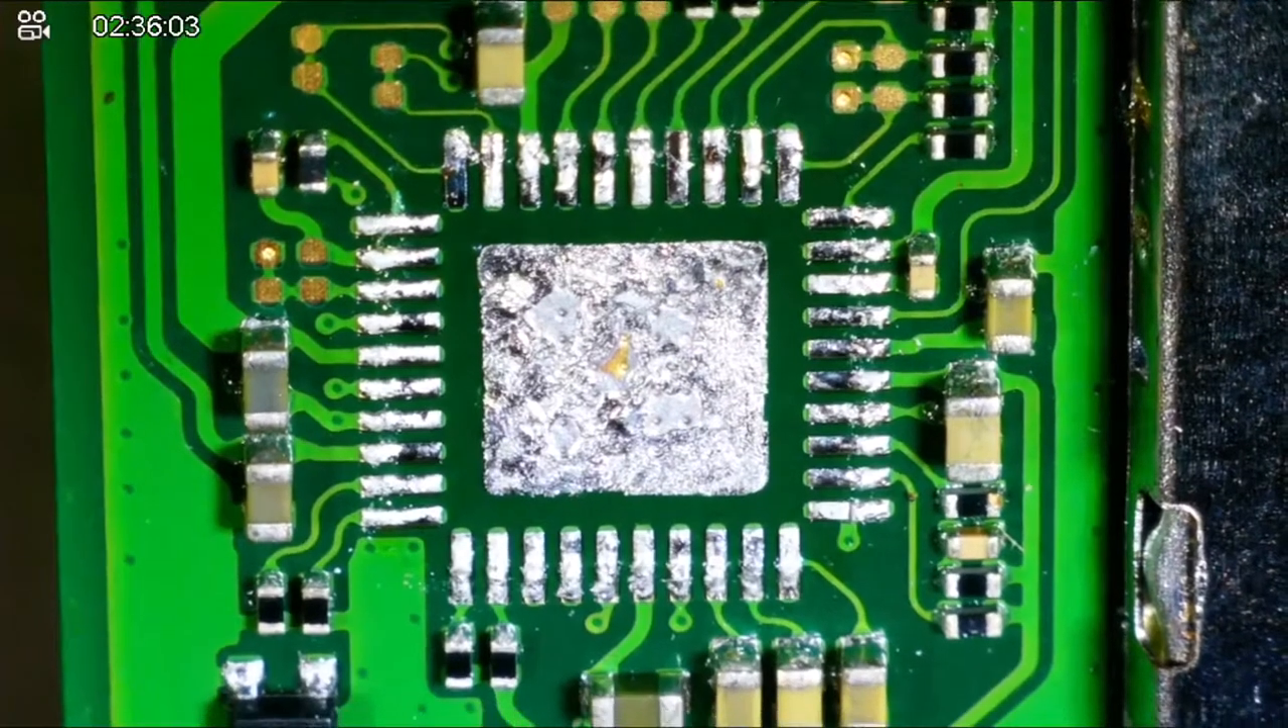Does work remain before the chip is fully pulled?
No.